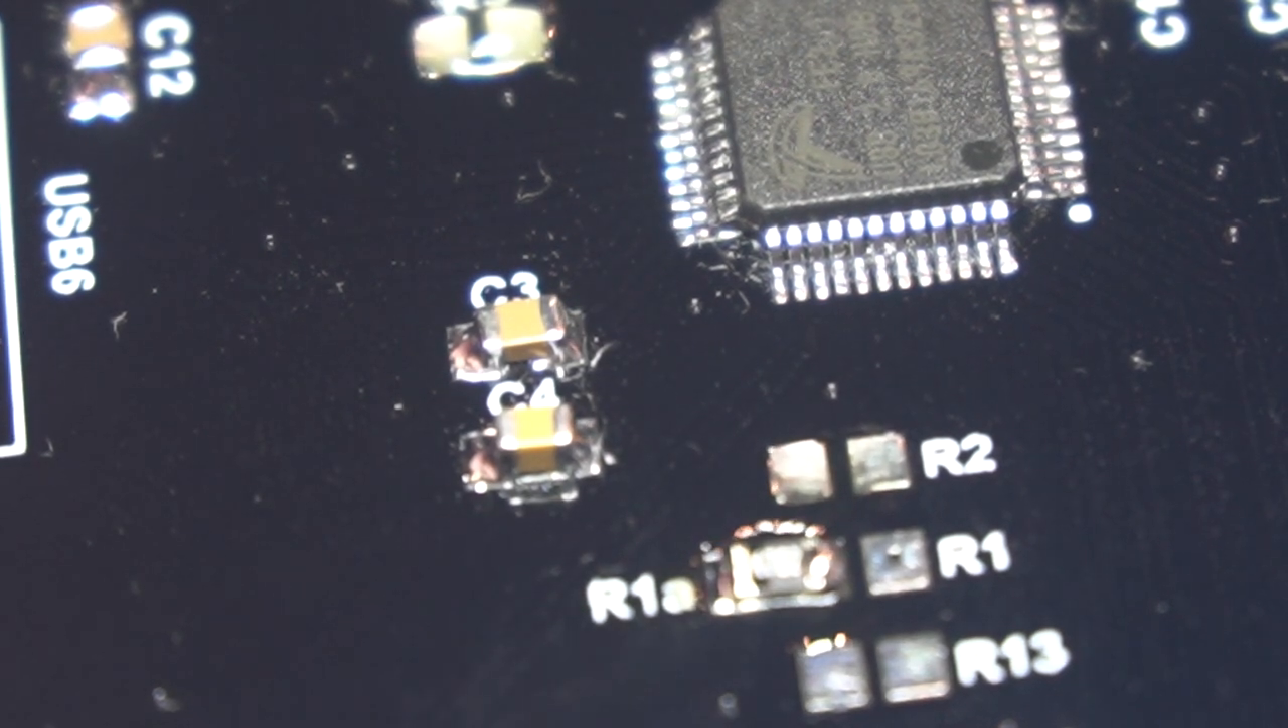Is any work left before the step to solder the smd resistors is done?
Yes.